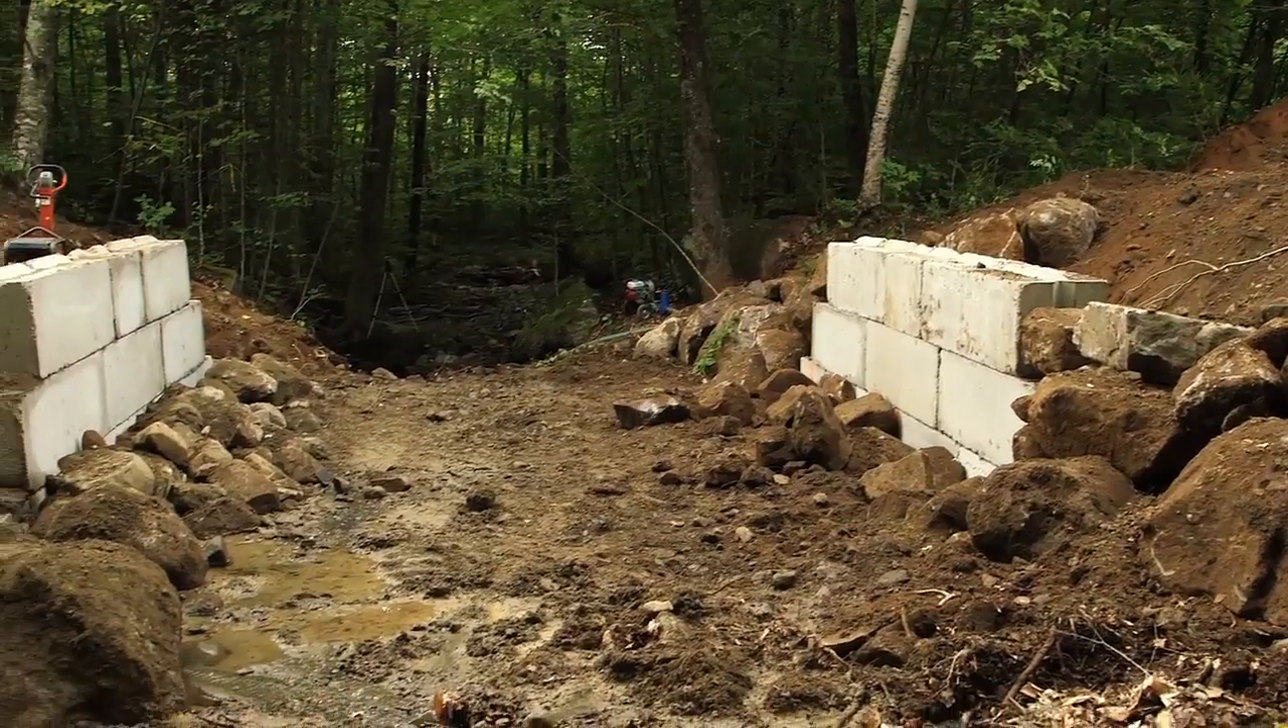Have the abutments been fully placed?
Yes.